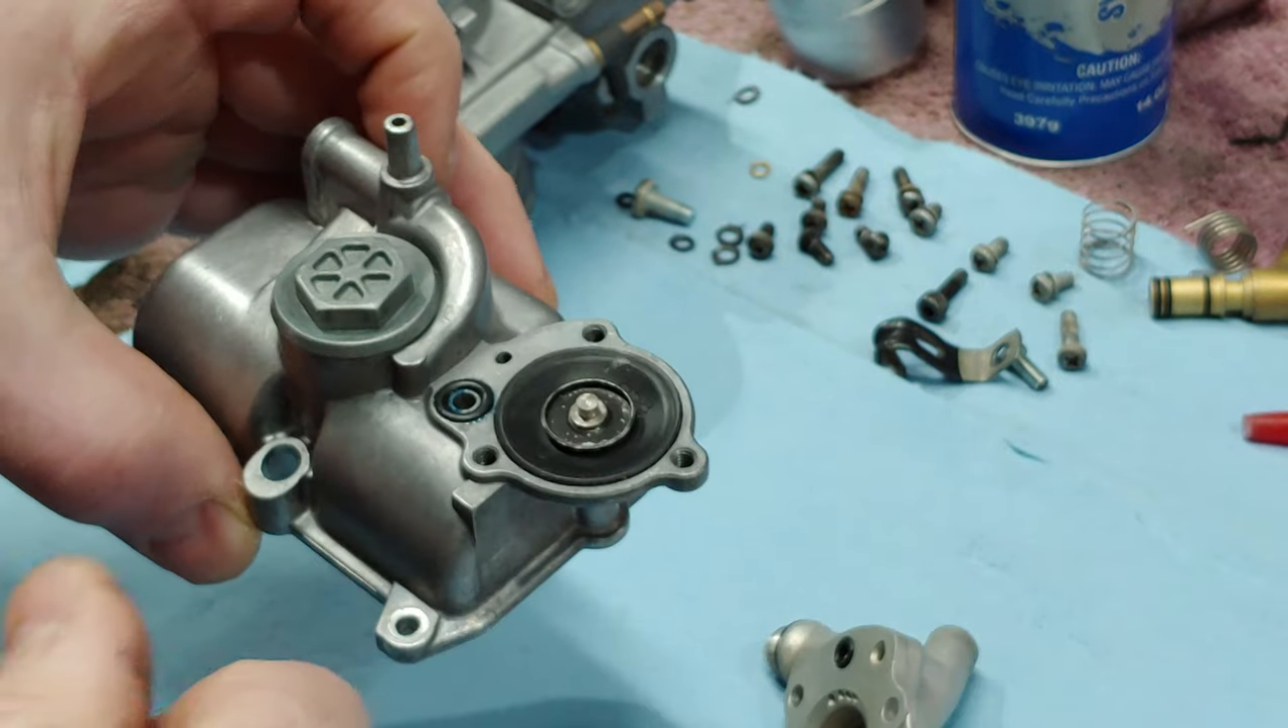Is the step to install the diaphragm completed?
Yes.